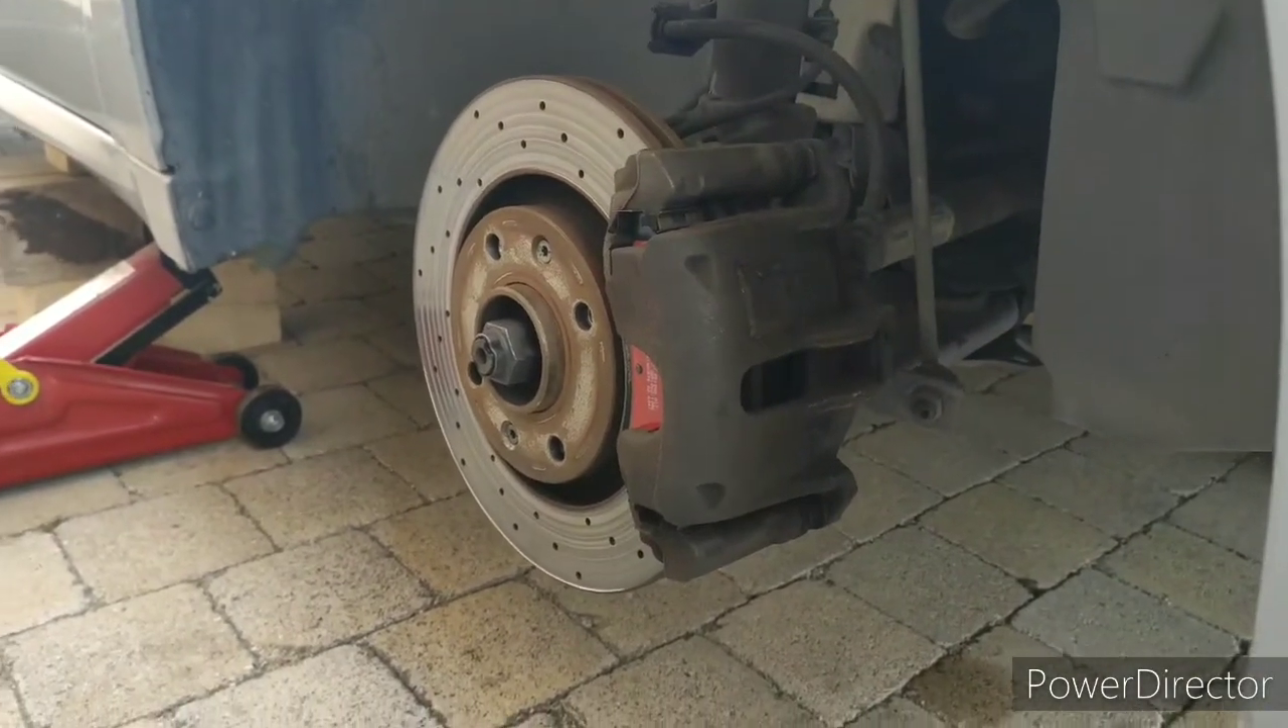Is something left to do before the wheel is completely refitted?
Yes.